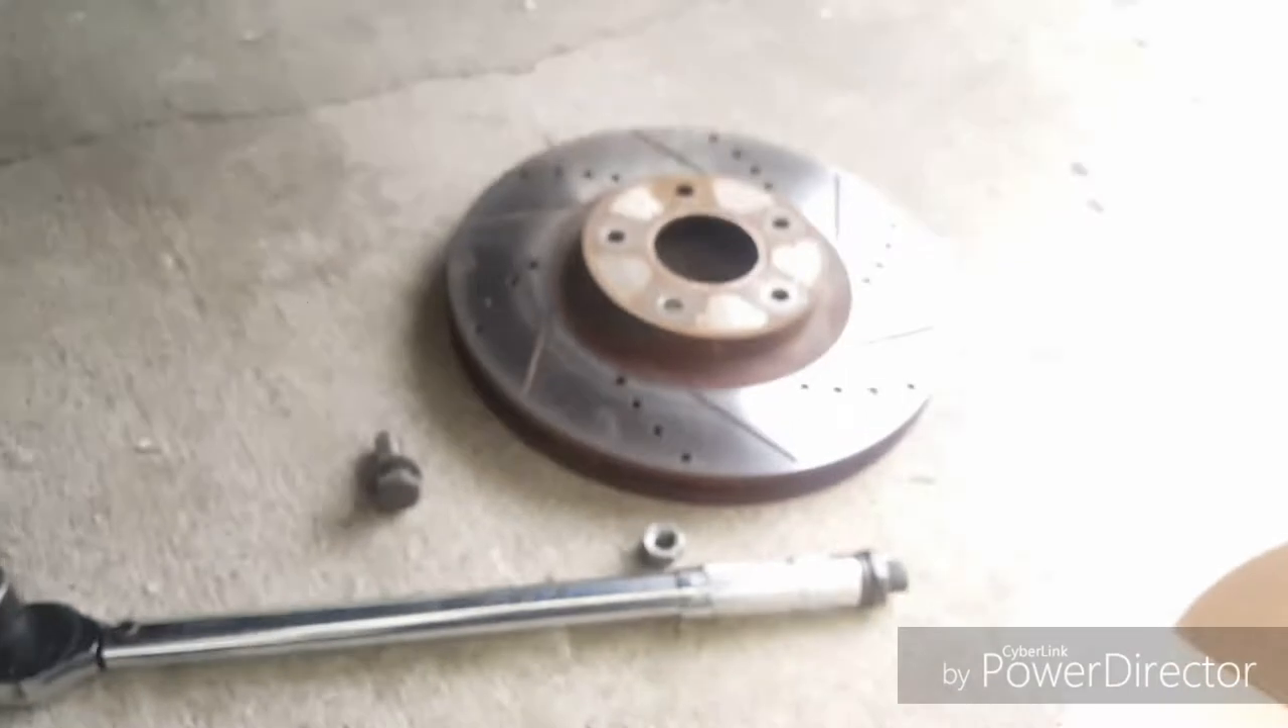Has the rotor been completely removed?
Yes.